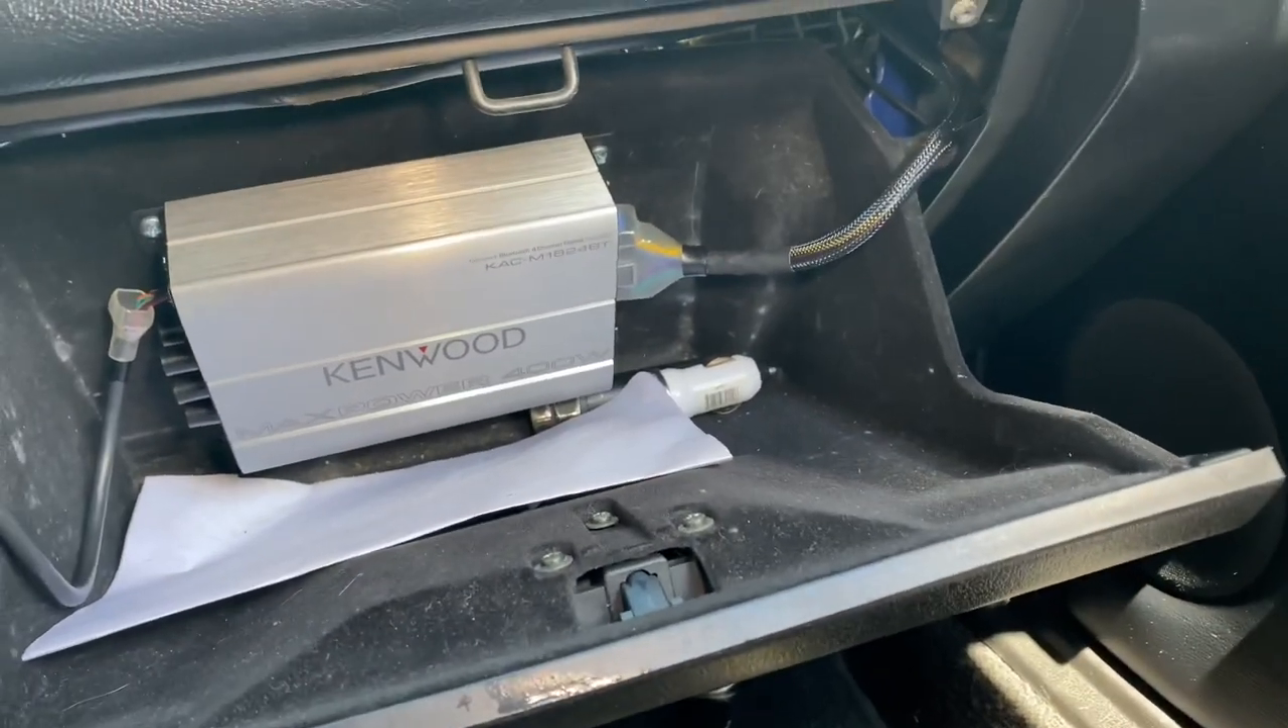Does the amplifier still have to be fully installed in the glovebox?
No.